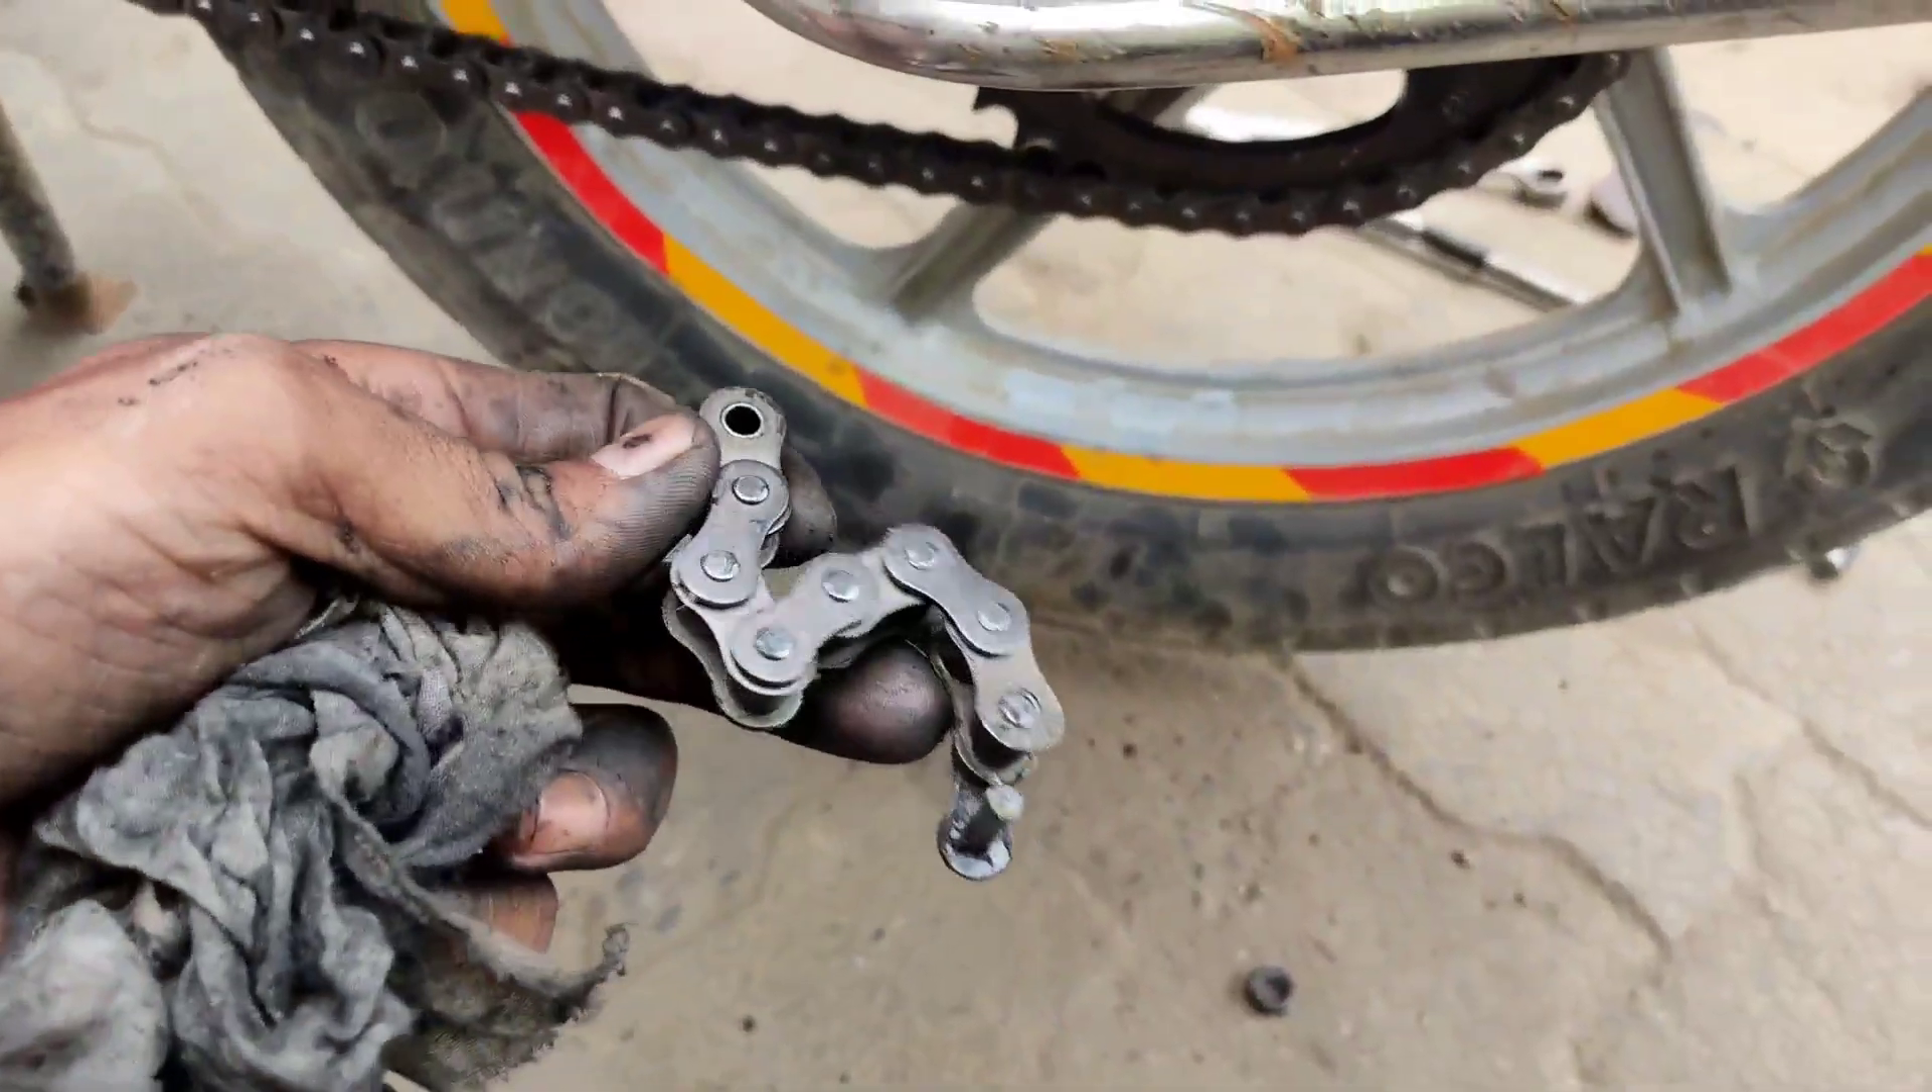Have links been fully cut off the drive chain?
Yes.